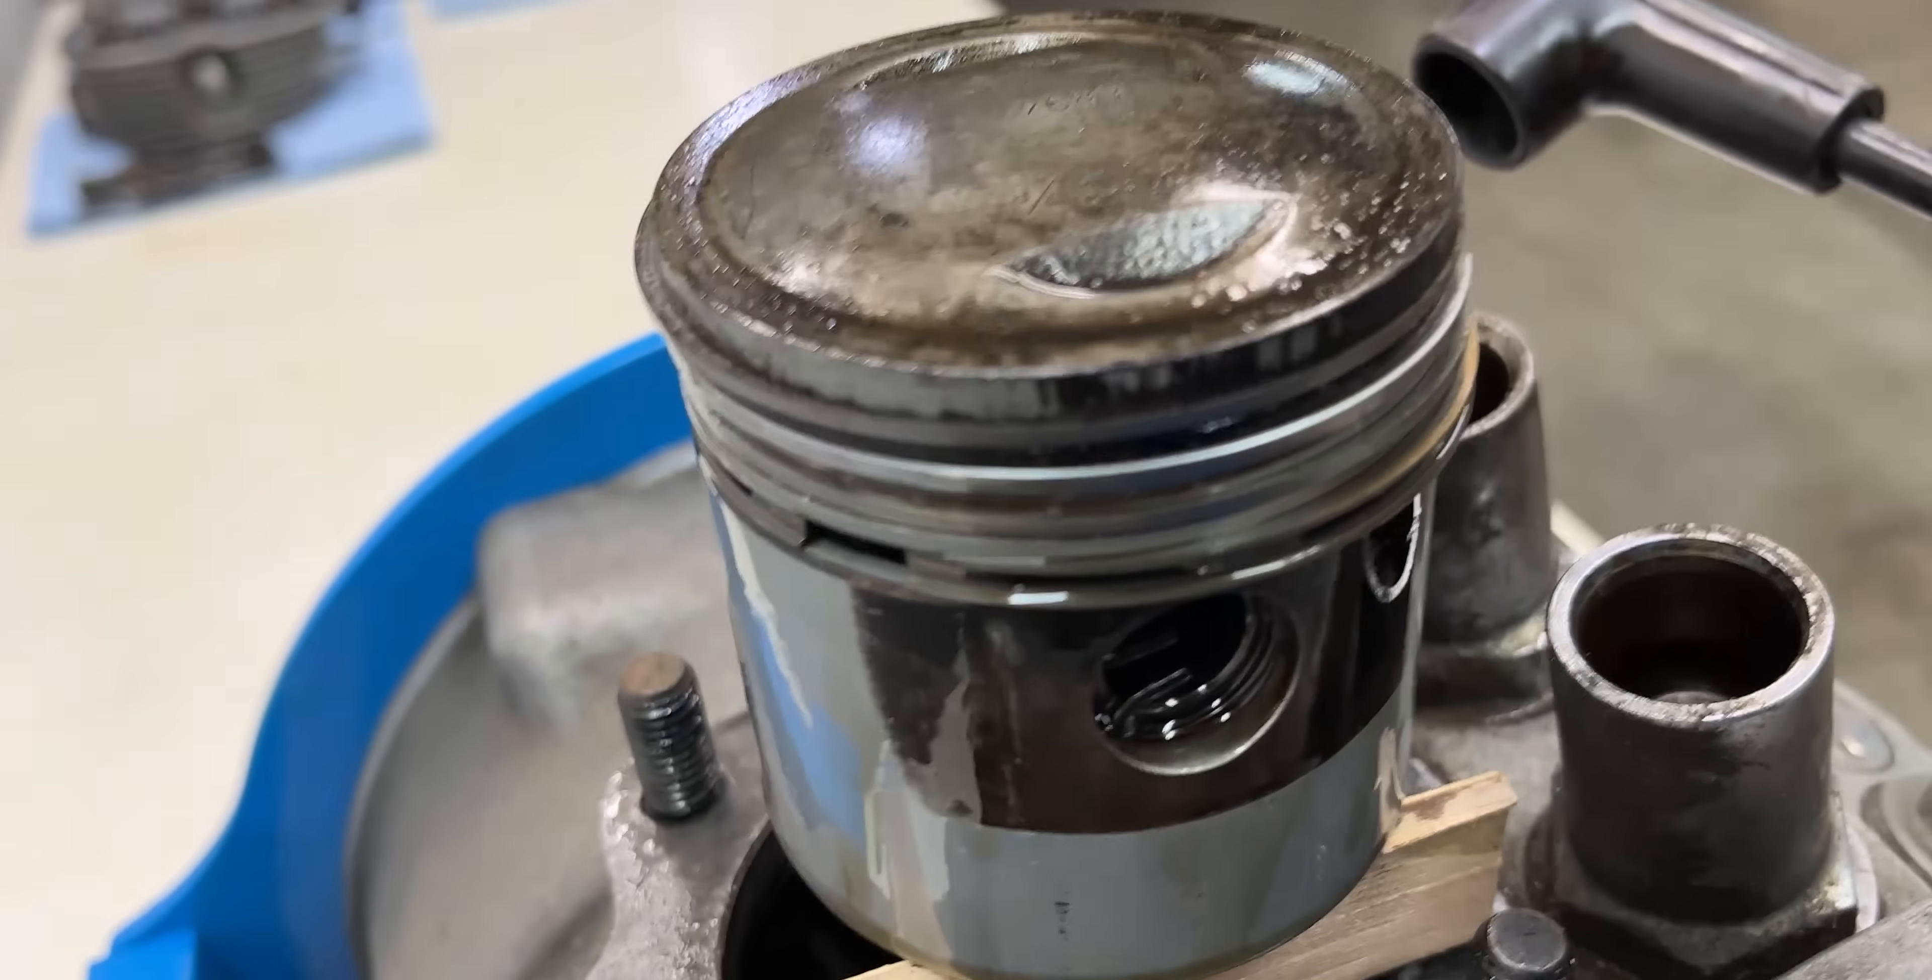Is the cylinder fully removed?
Yes.